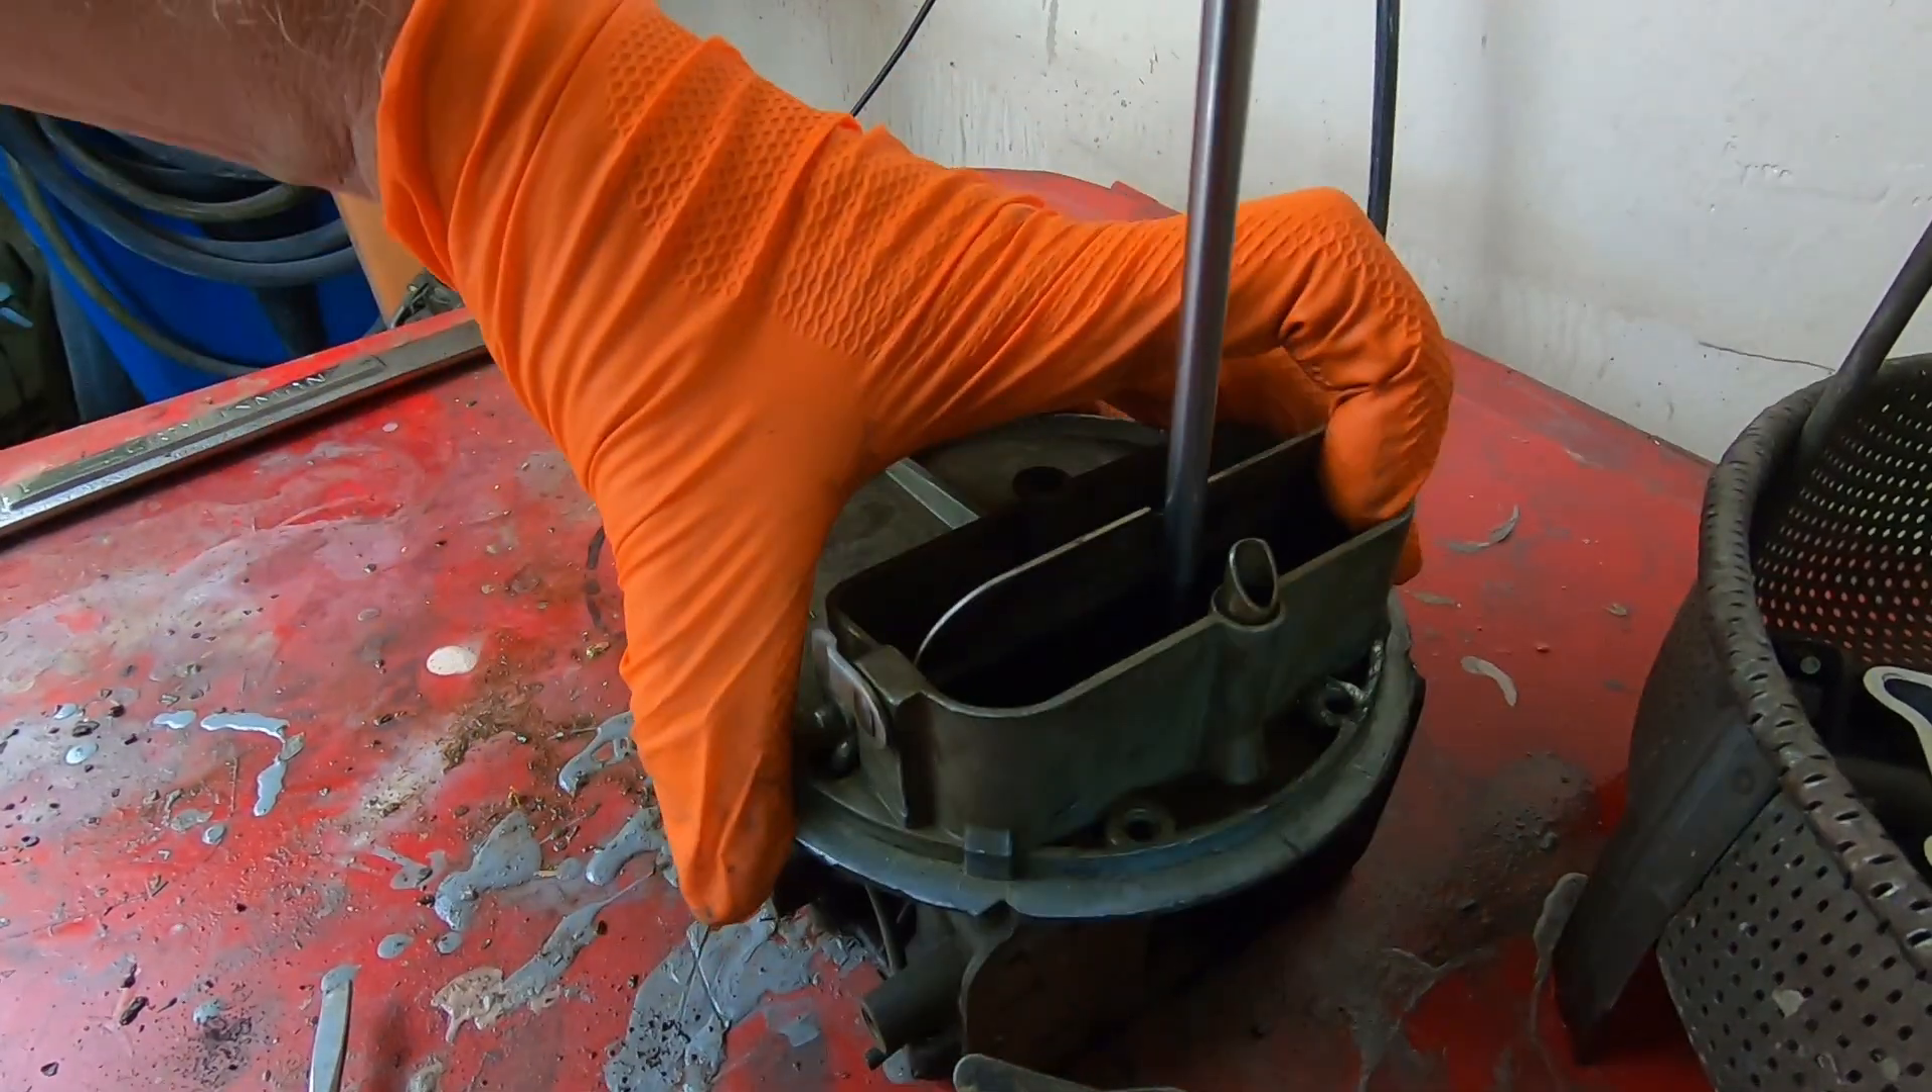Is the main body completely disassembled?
No.